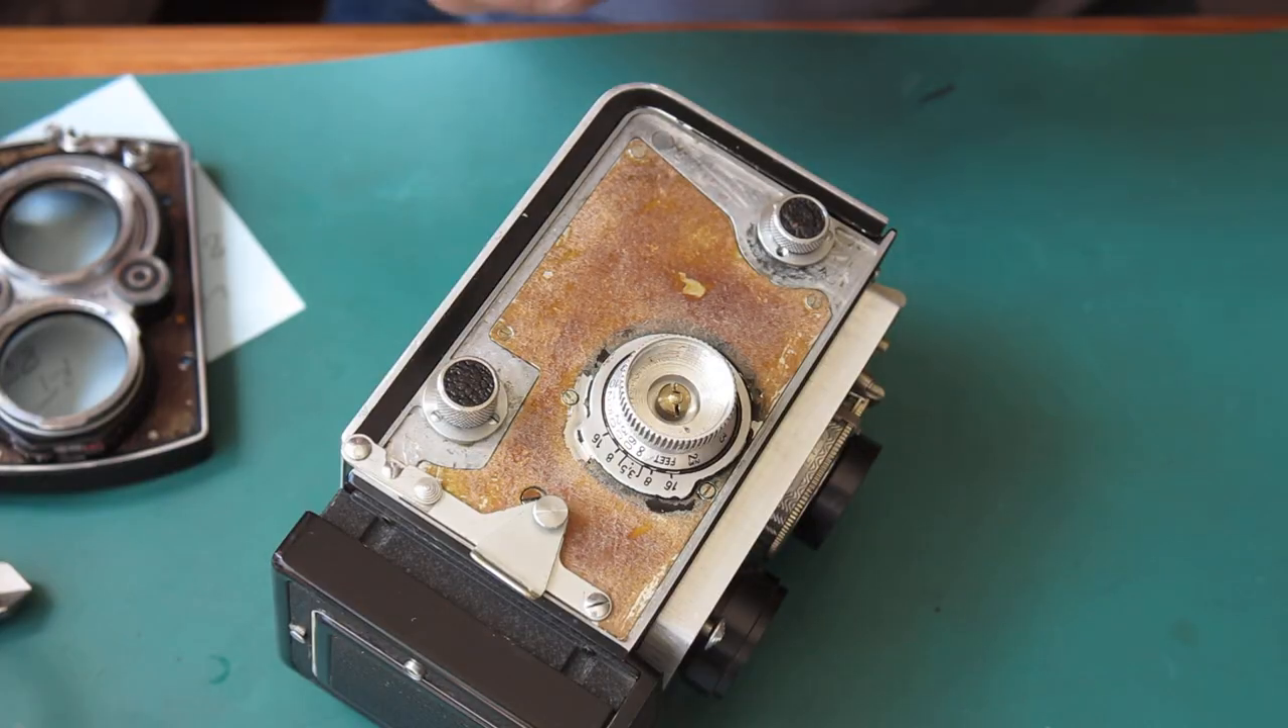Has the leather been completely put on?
No.